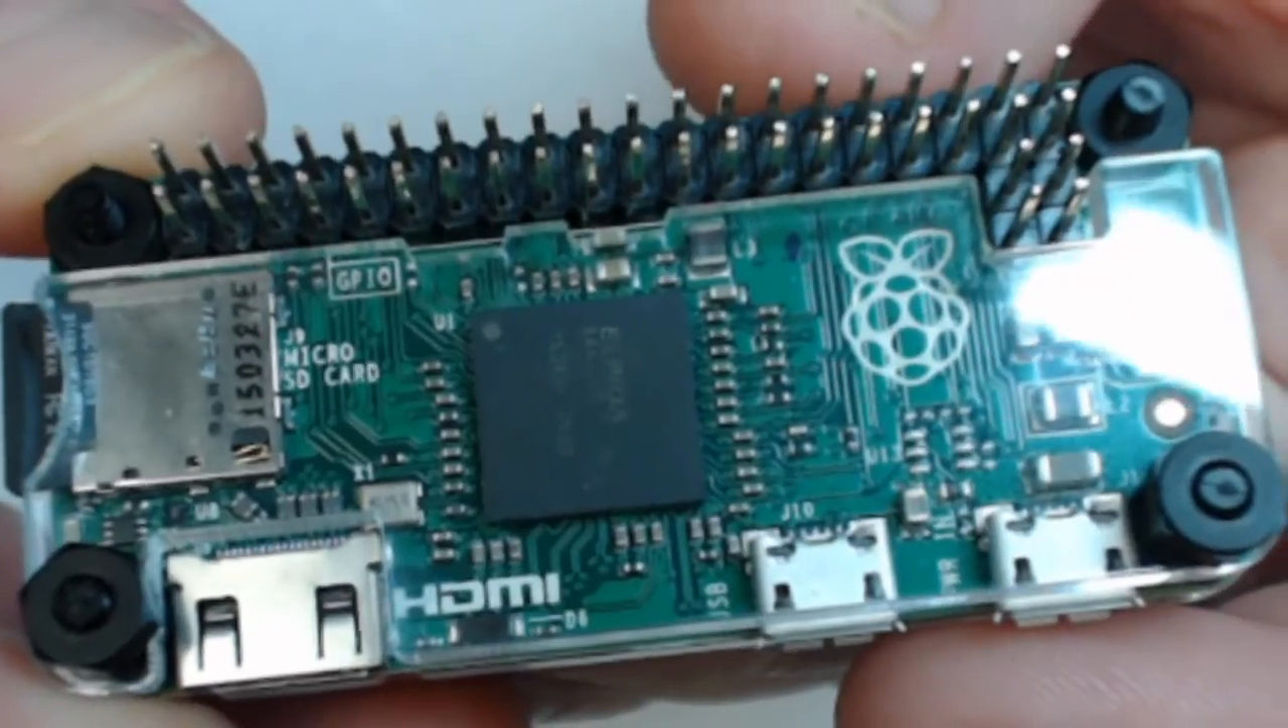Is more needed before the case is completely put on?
No.